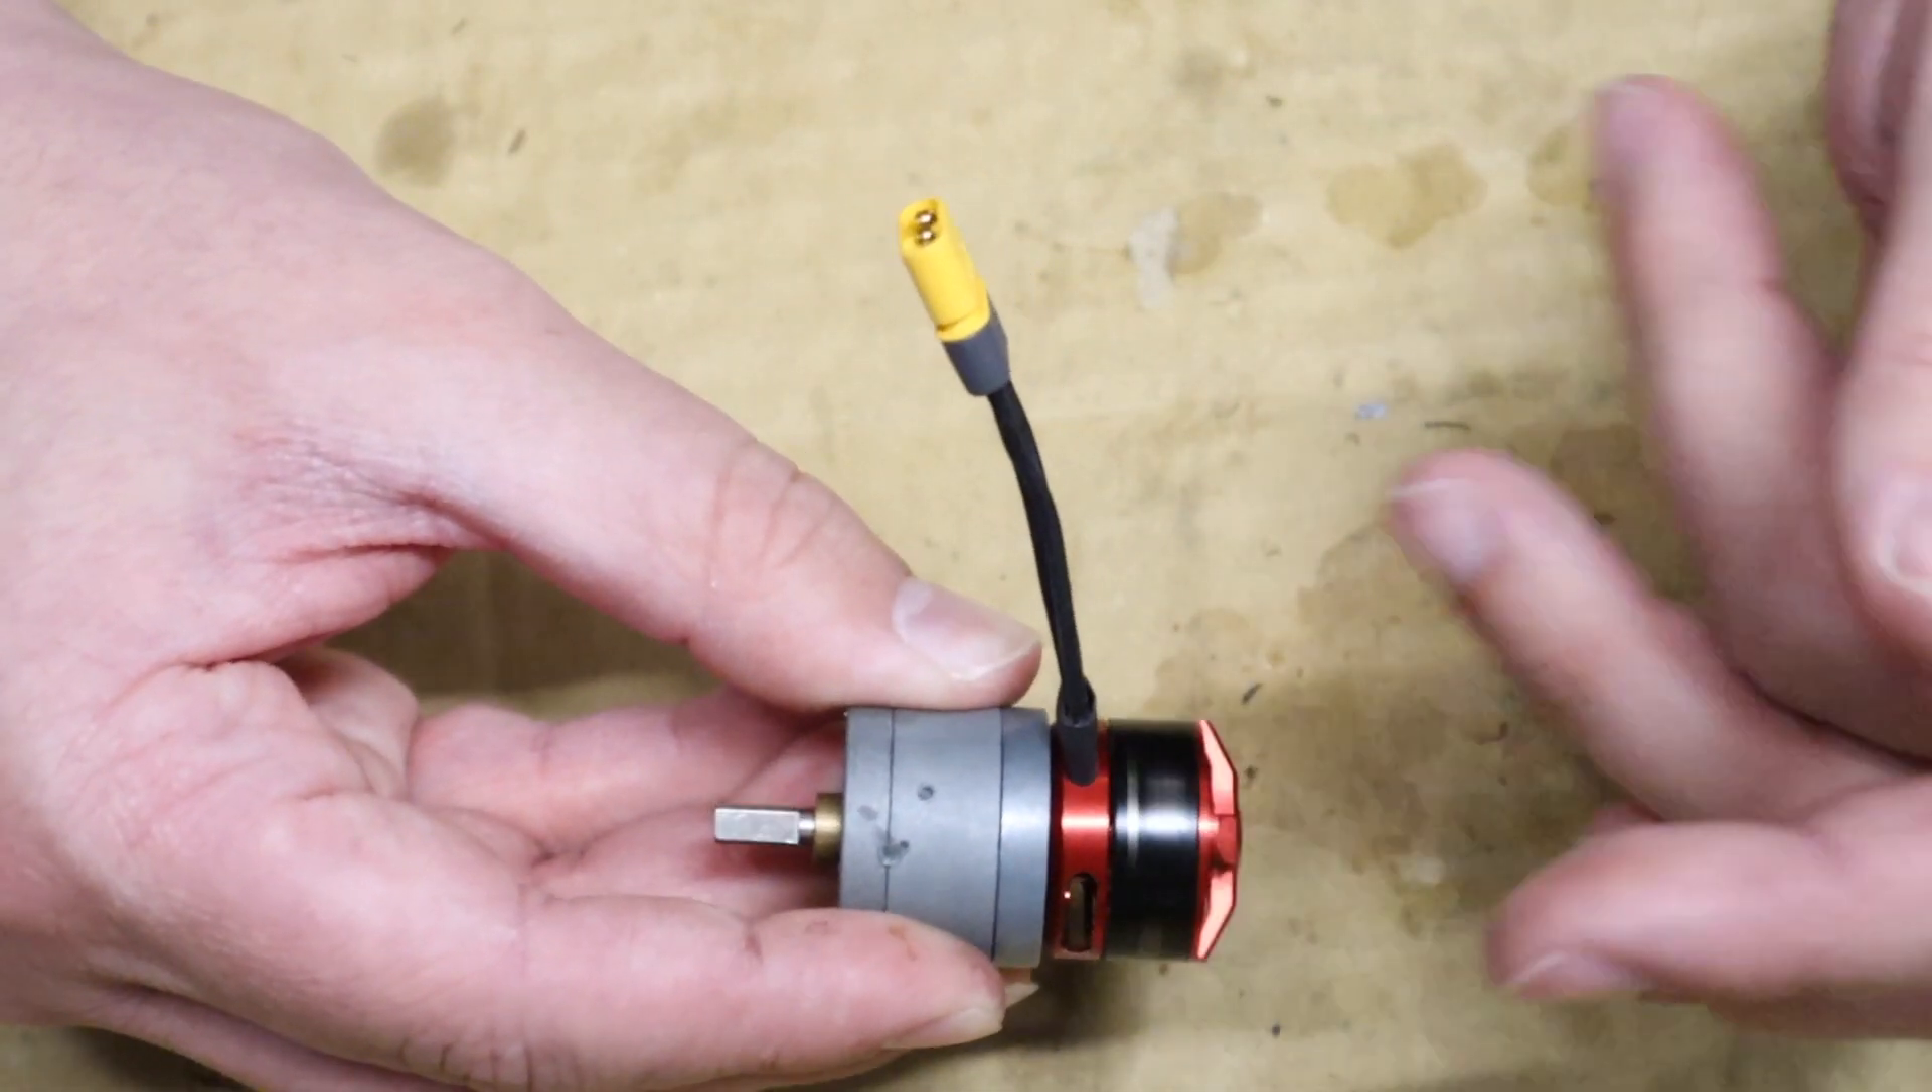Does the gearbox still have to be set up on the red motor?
No.